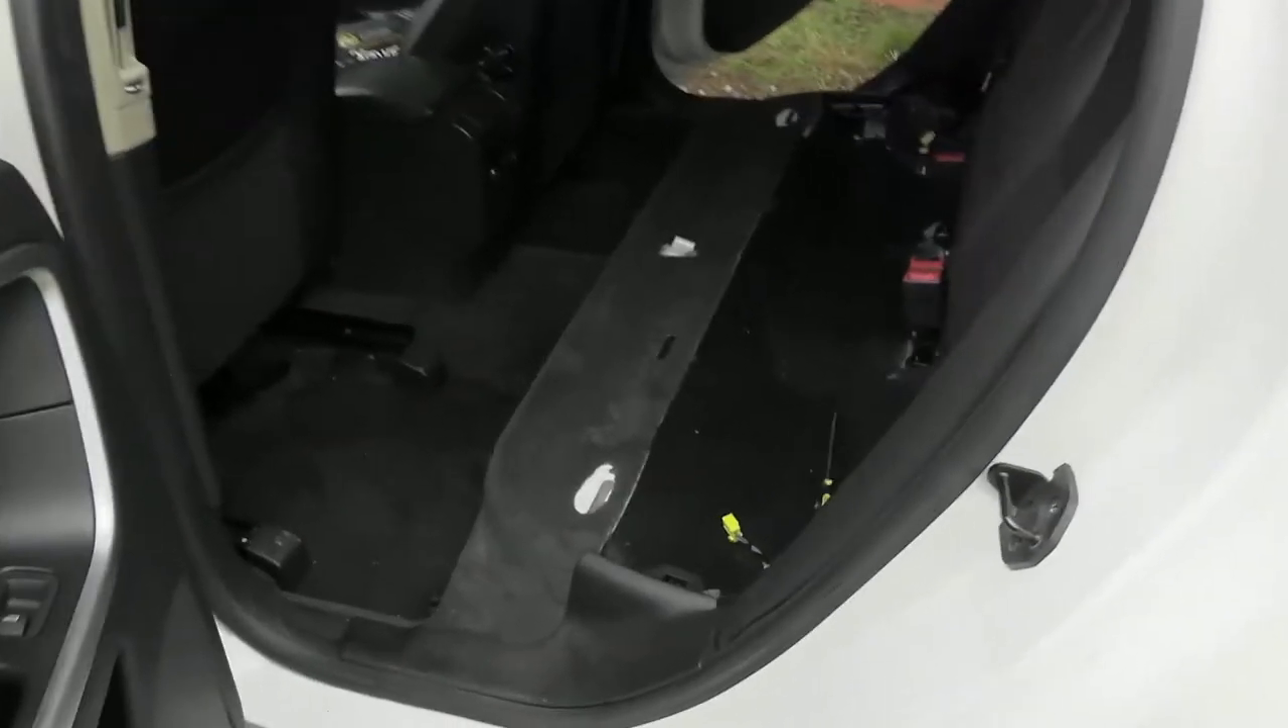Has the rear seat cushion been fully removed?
Yes.